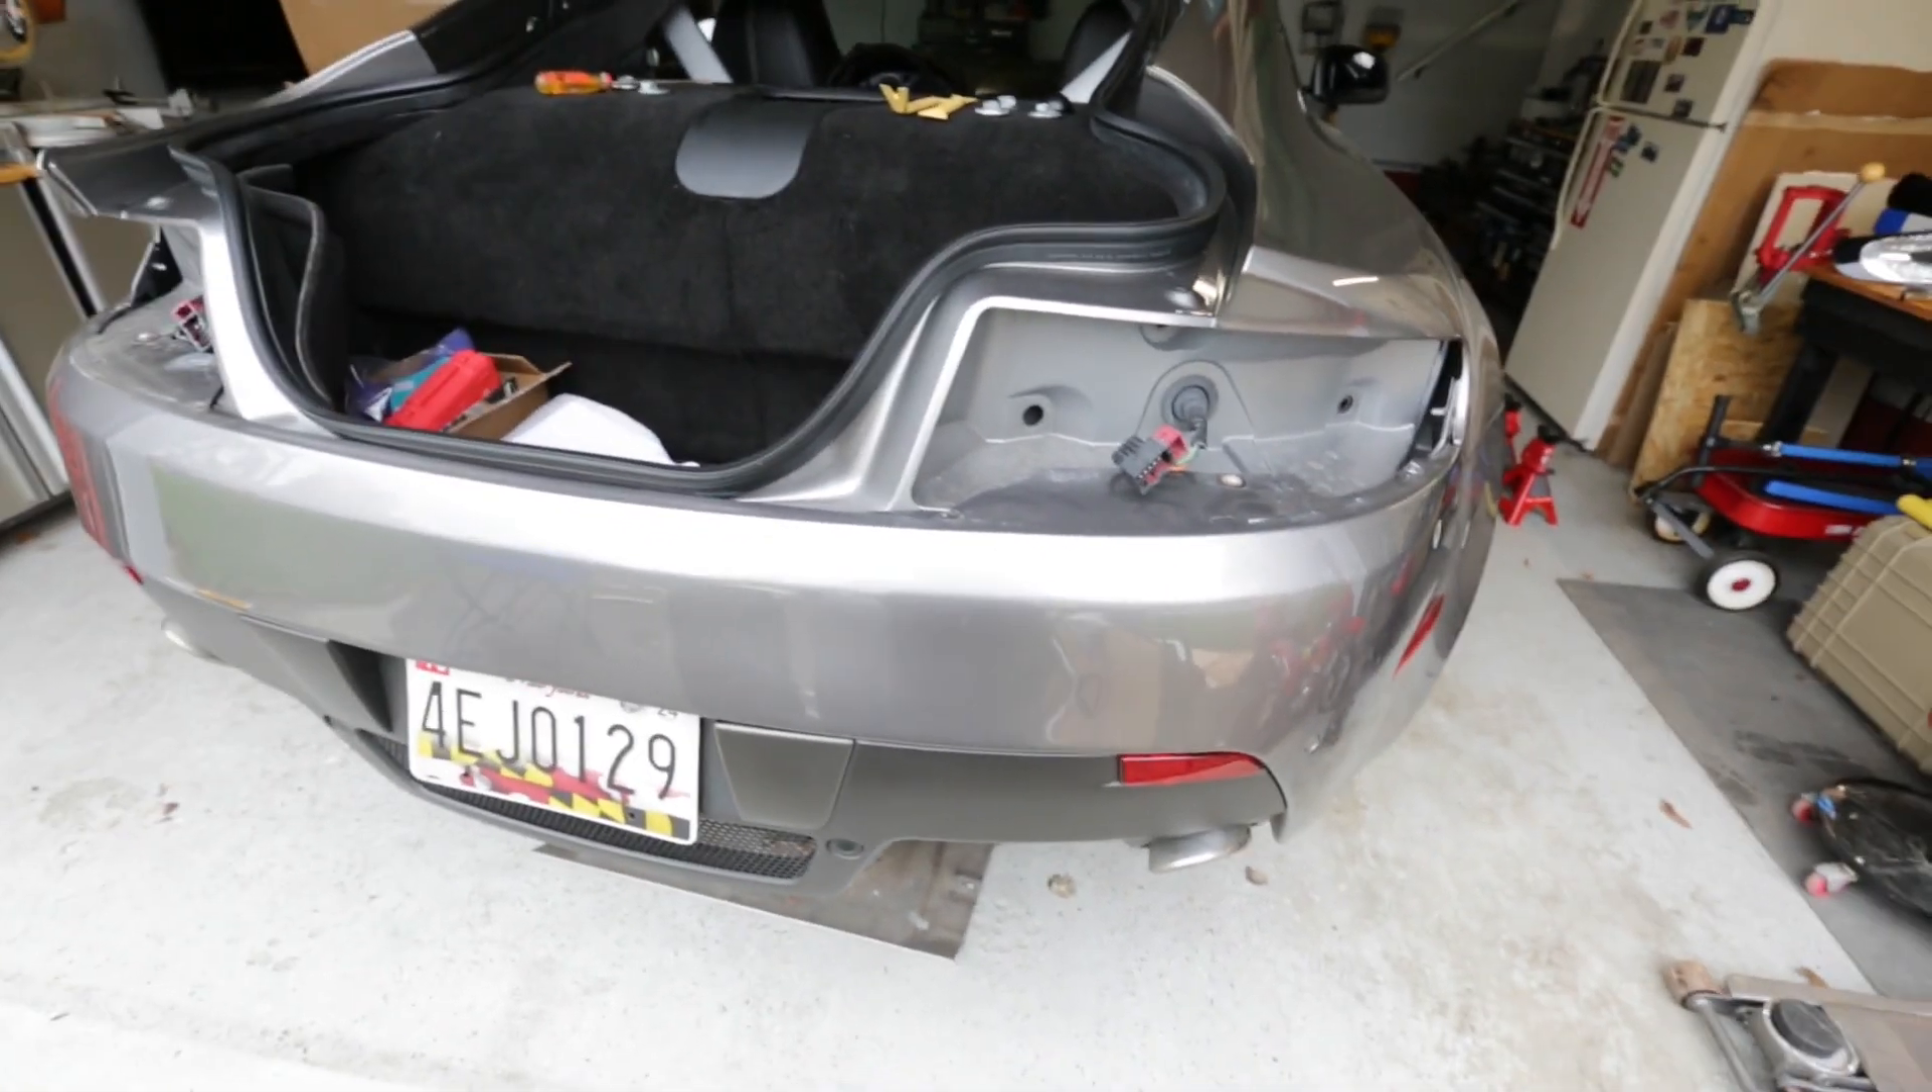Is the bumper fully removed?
No.